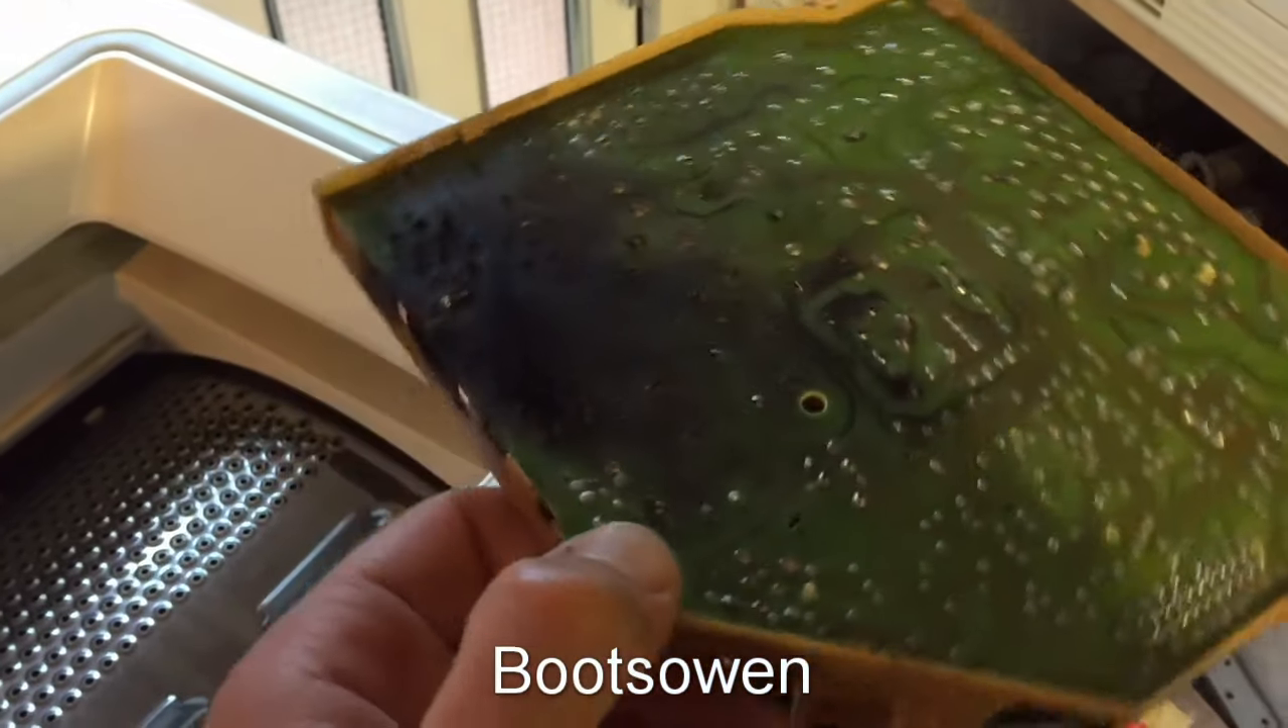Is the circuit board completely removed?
Yes.